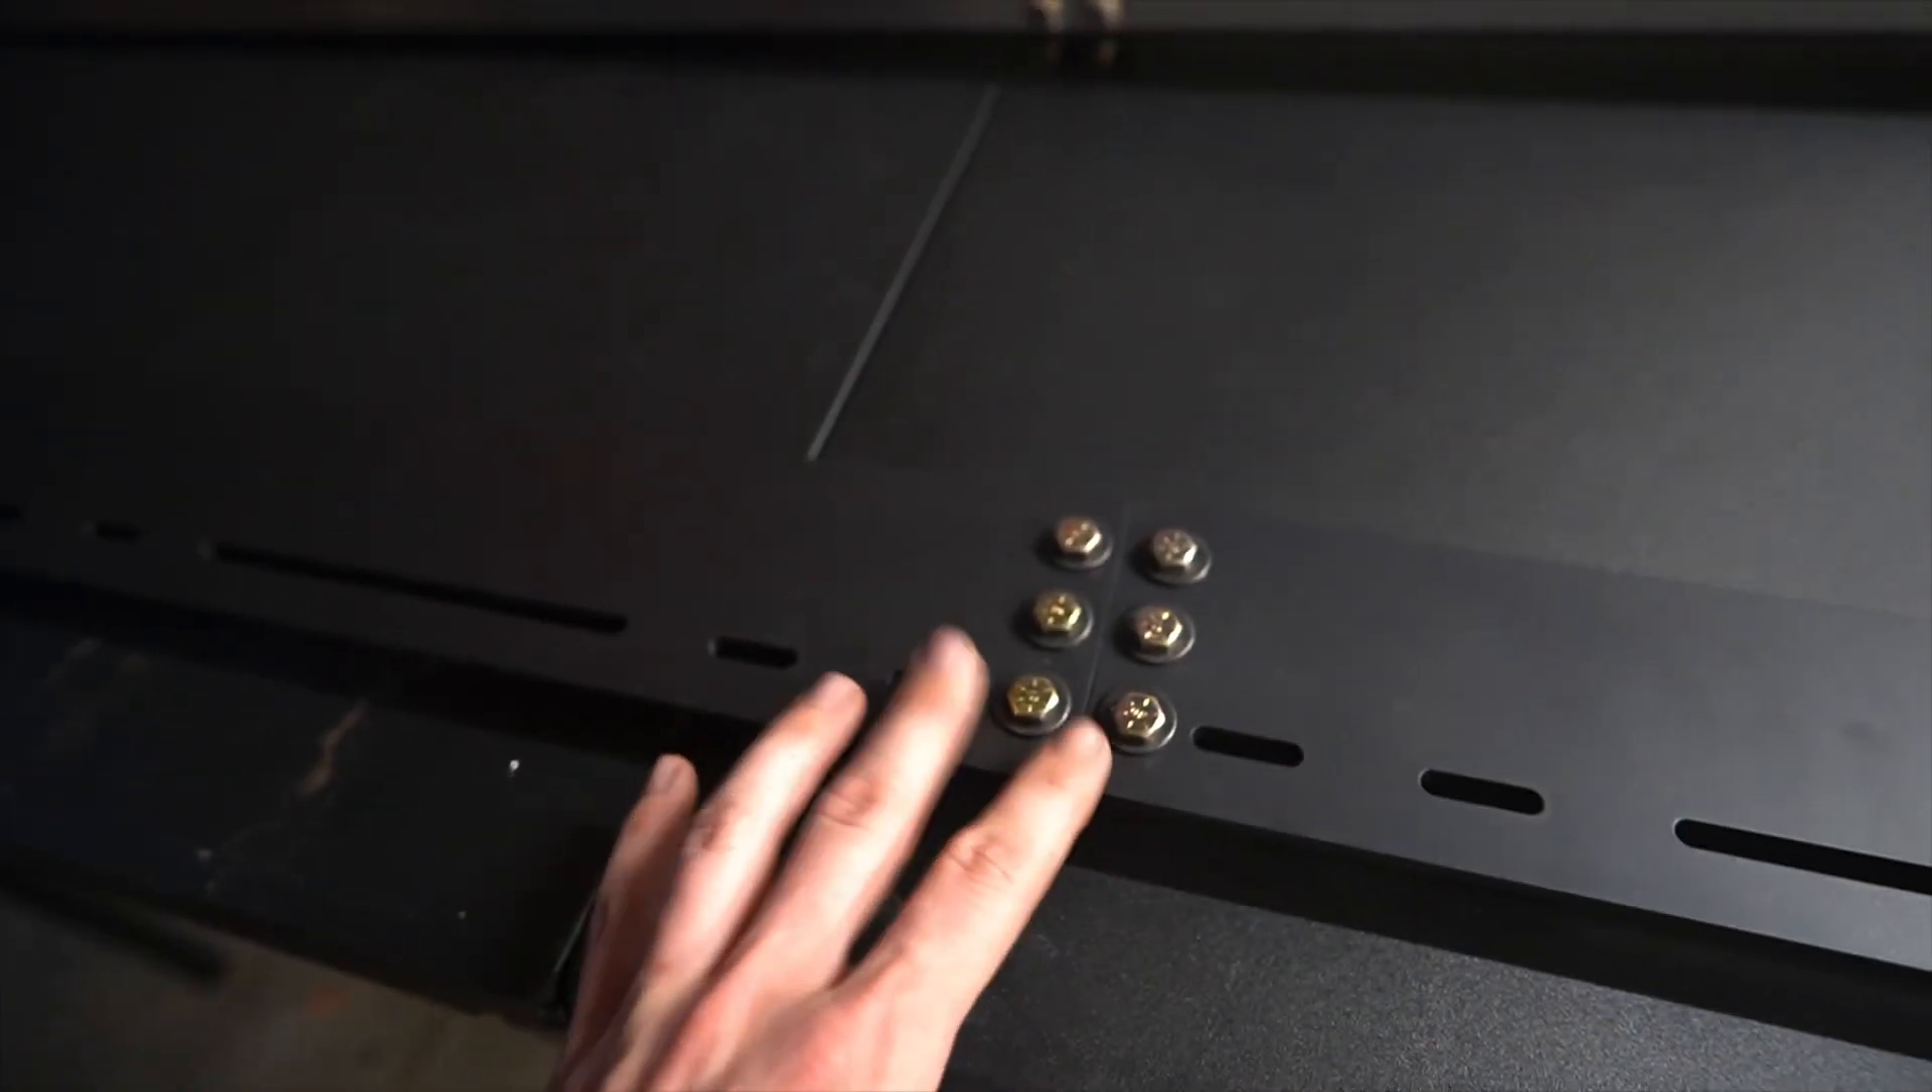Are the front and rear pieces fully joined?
Yes.